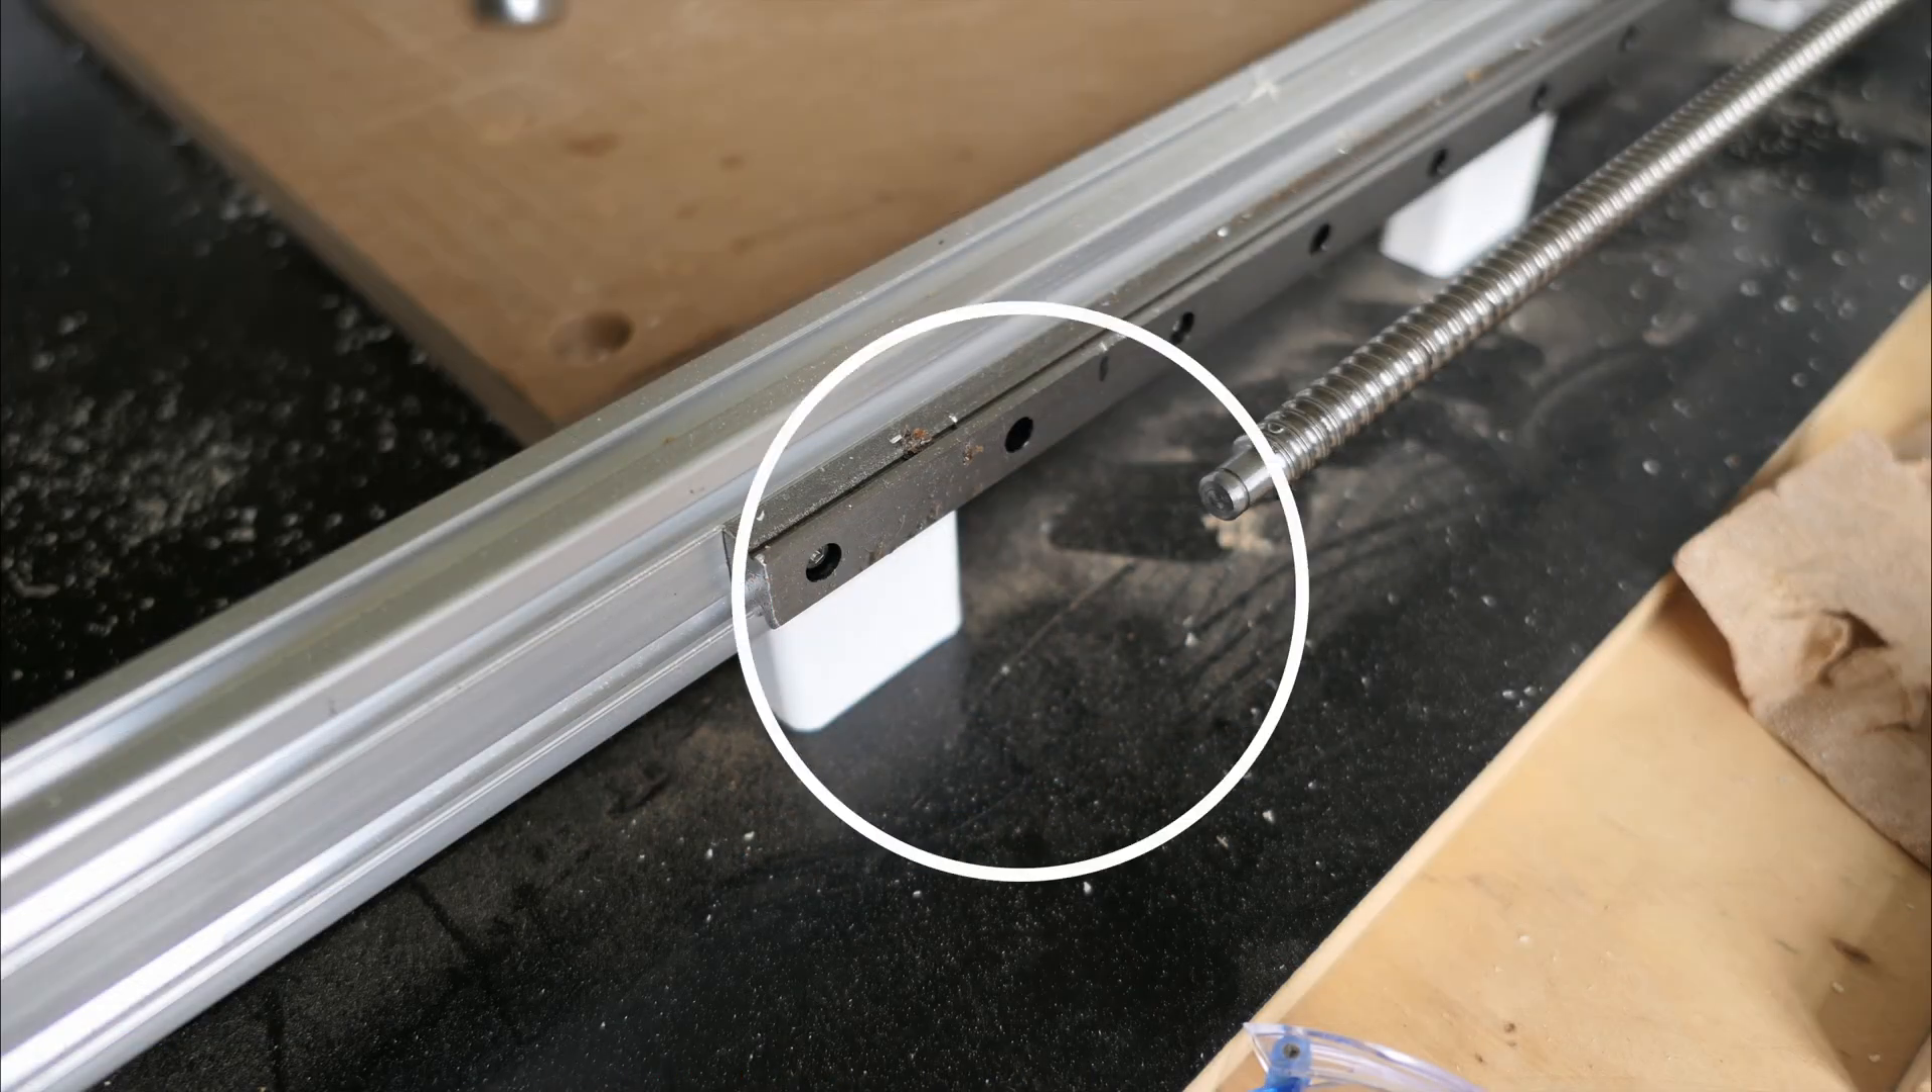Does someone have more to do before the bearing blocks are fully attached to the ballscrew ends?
Yes.